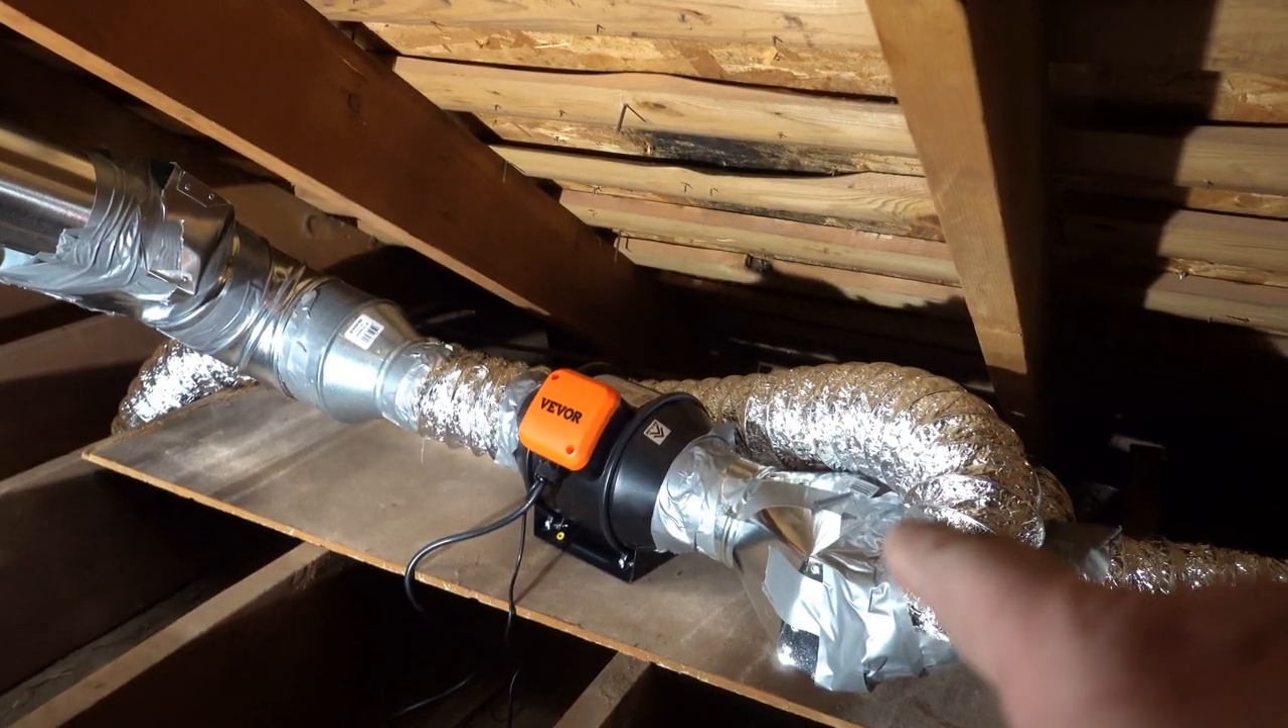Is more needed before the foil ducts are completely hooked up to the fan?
No.